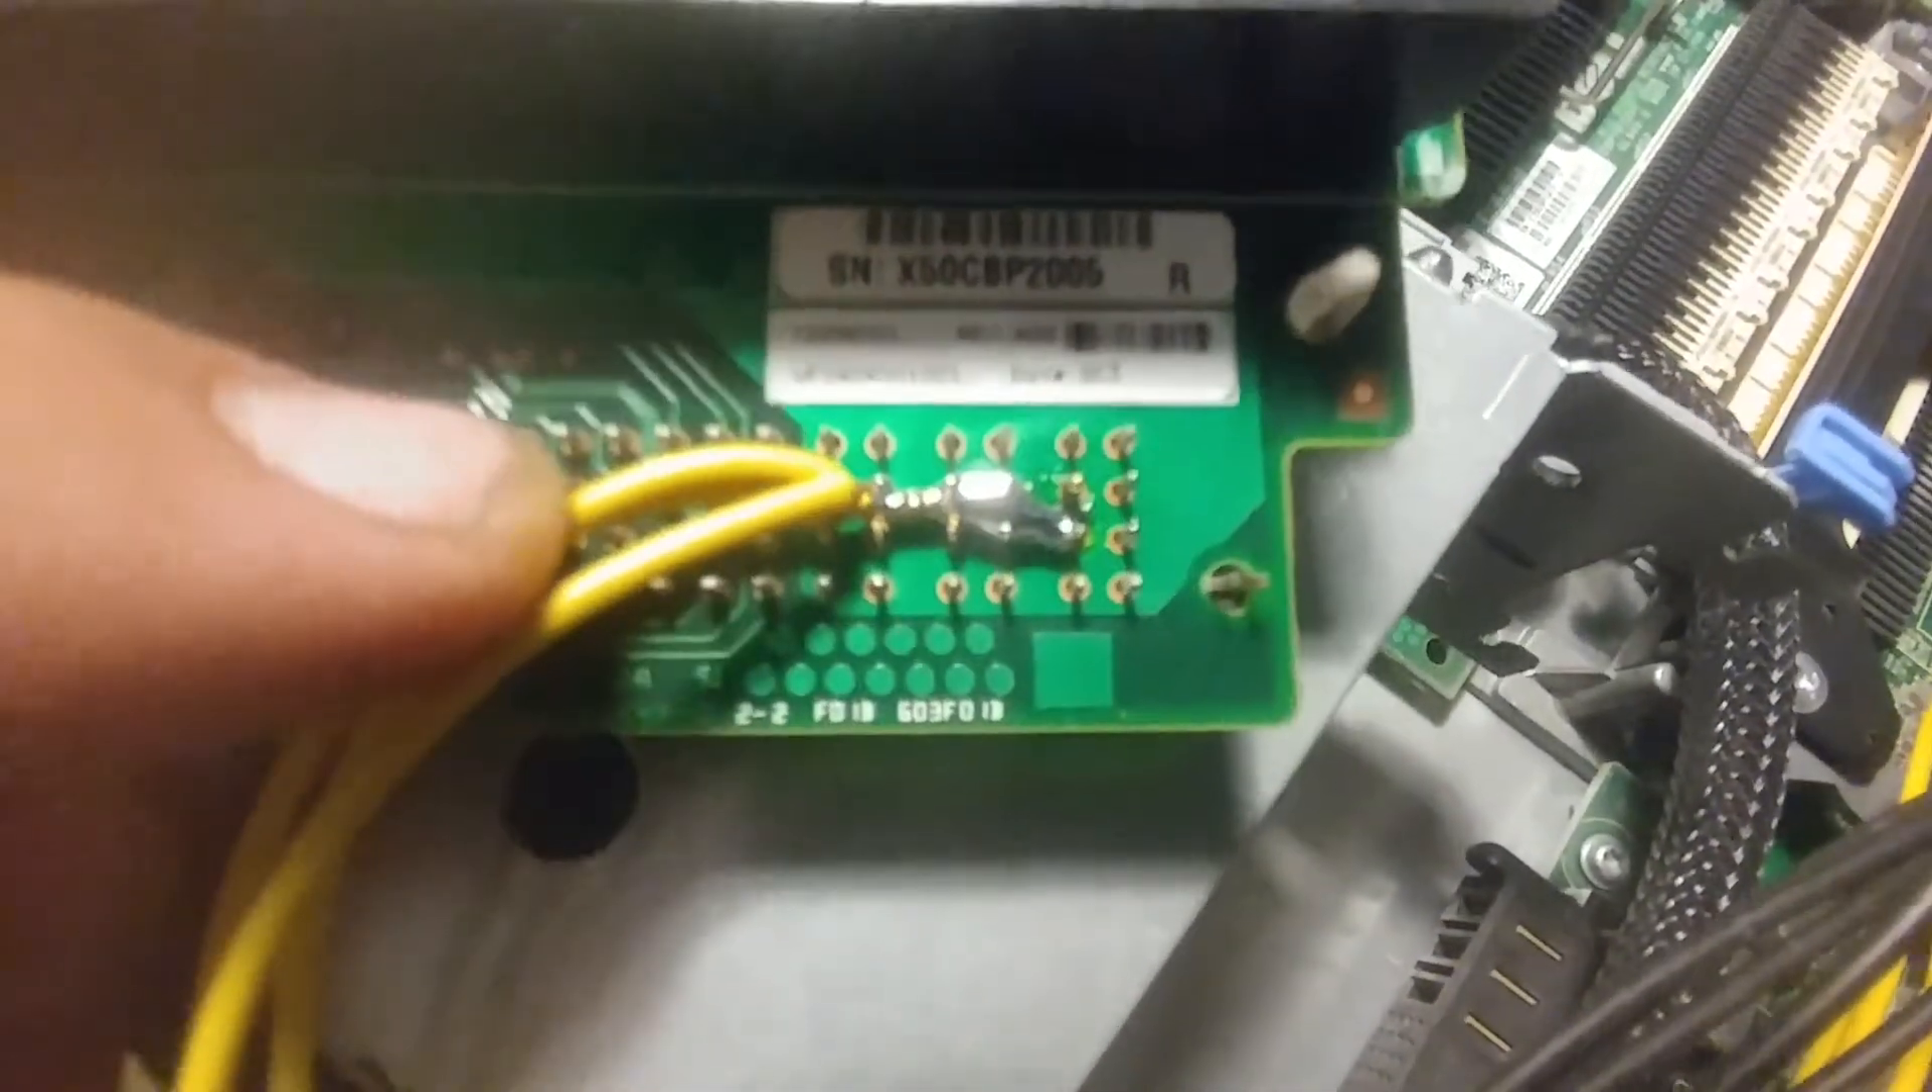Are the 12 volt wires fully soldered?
Yes.